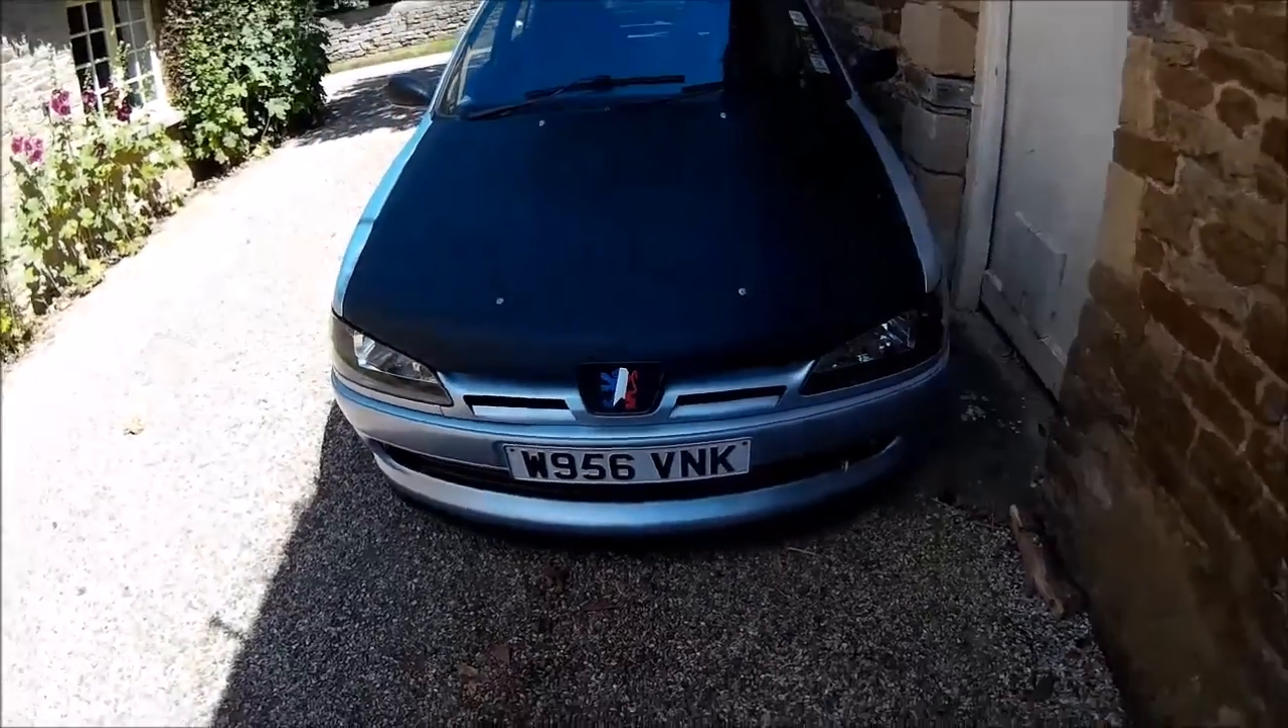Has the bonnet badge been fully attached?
Yes.